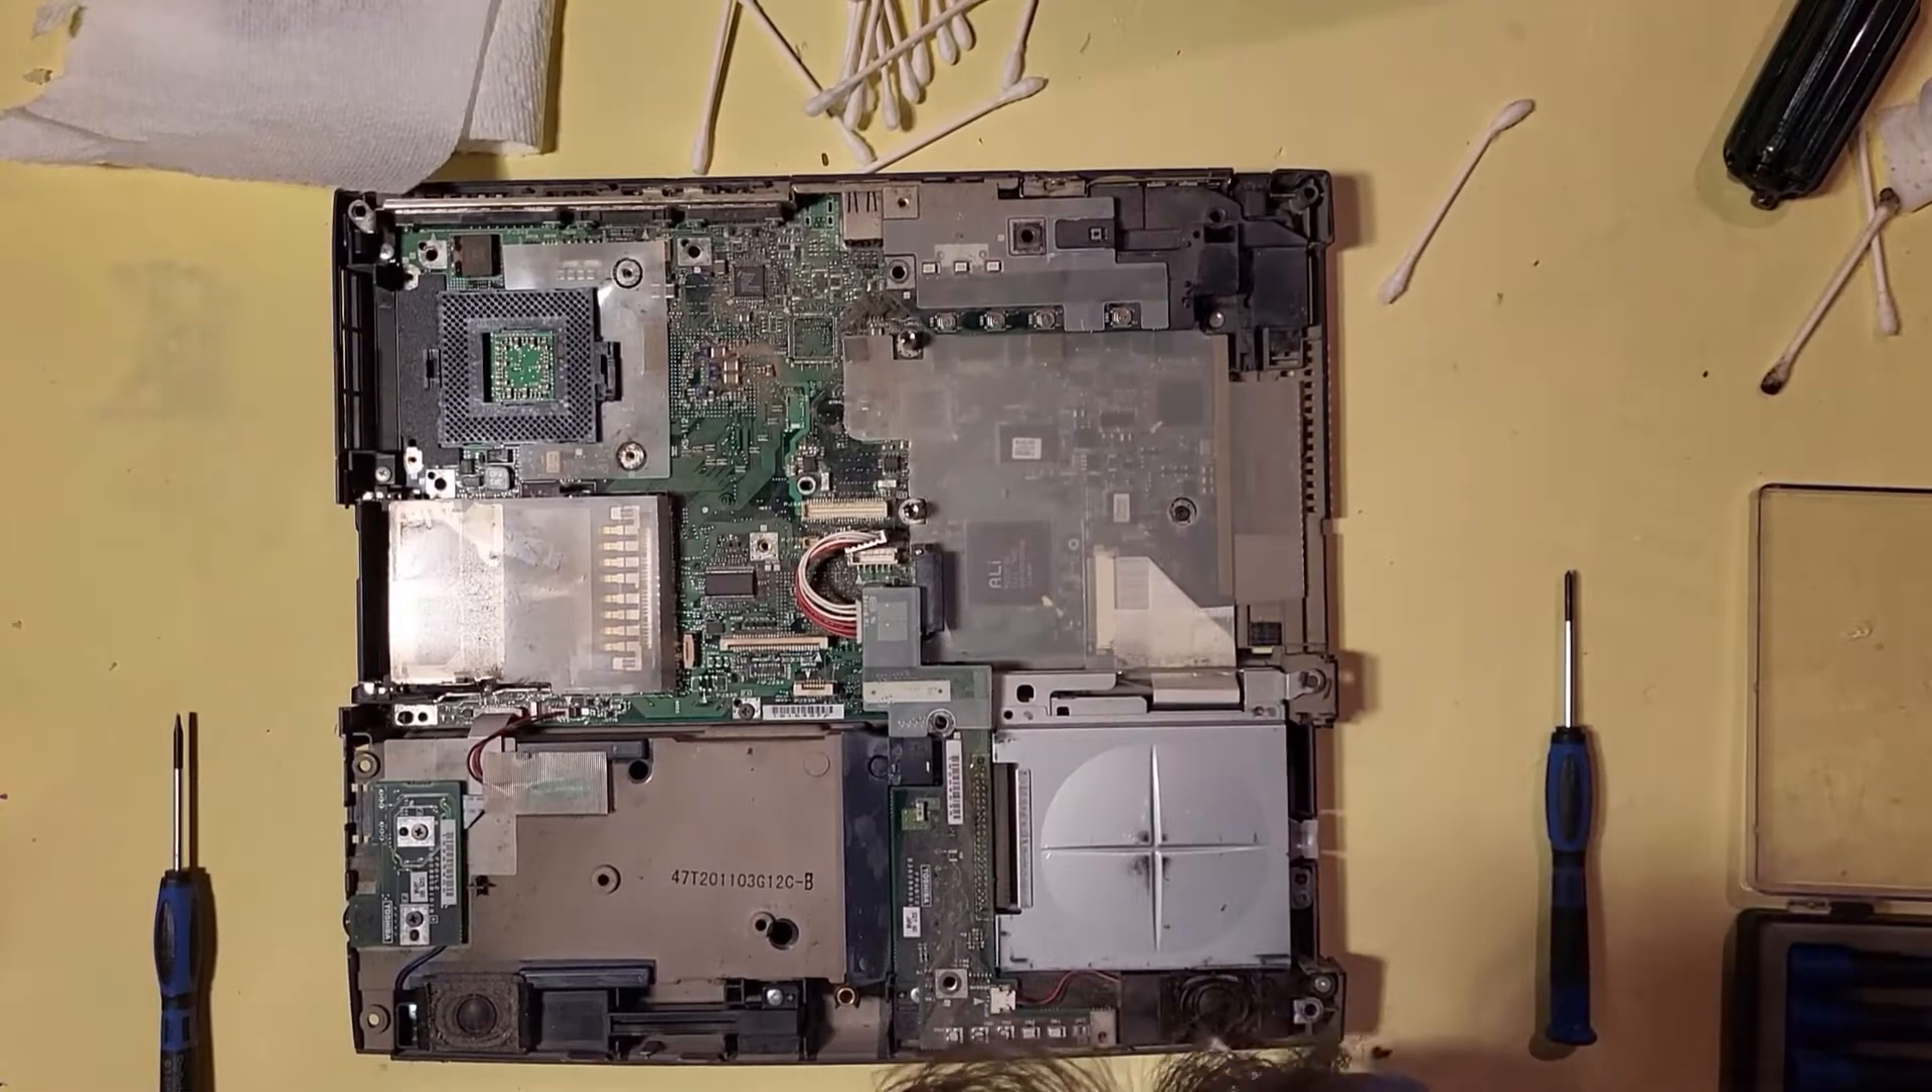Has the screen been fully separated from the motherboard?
Yes.